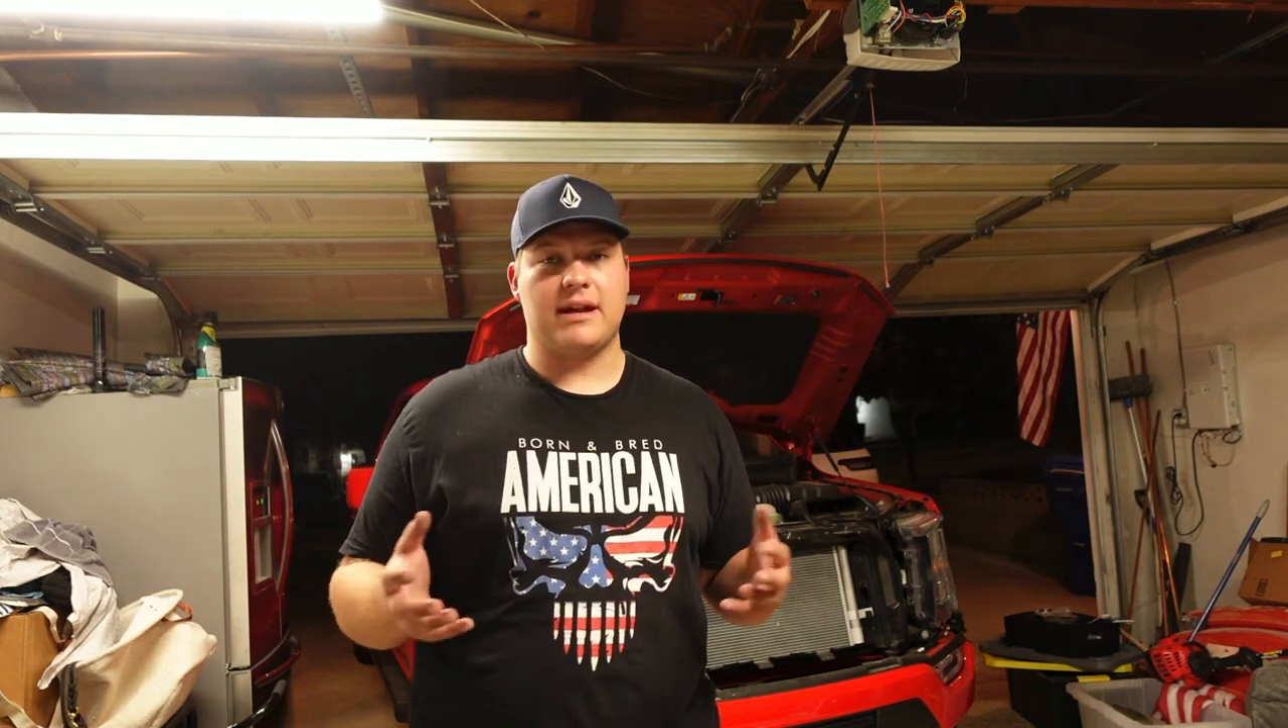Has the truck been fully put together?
No.